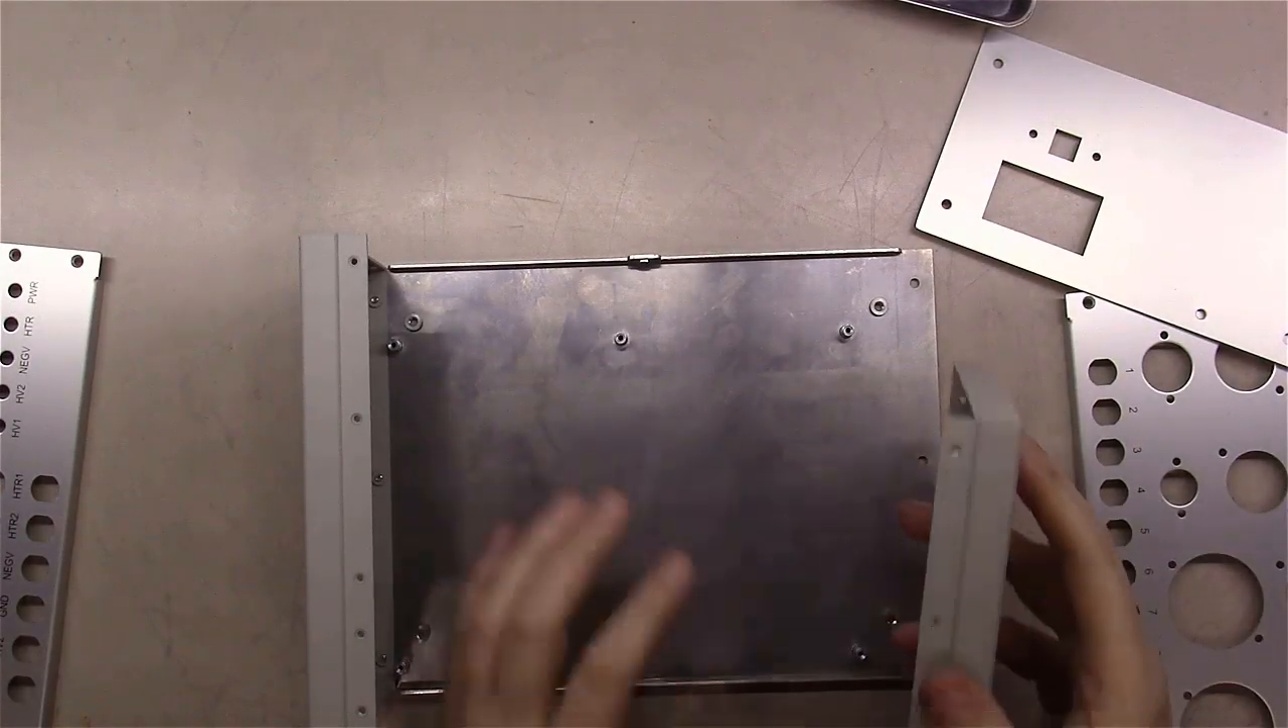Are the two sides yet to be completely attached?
Yes.